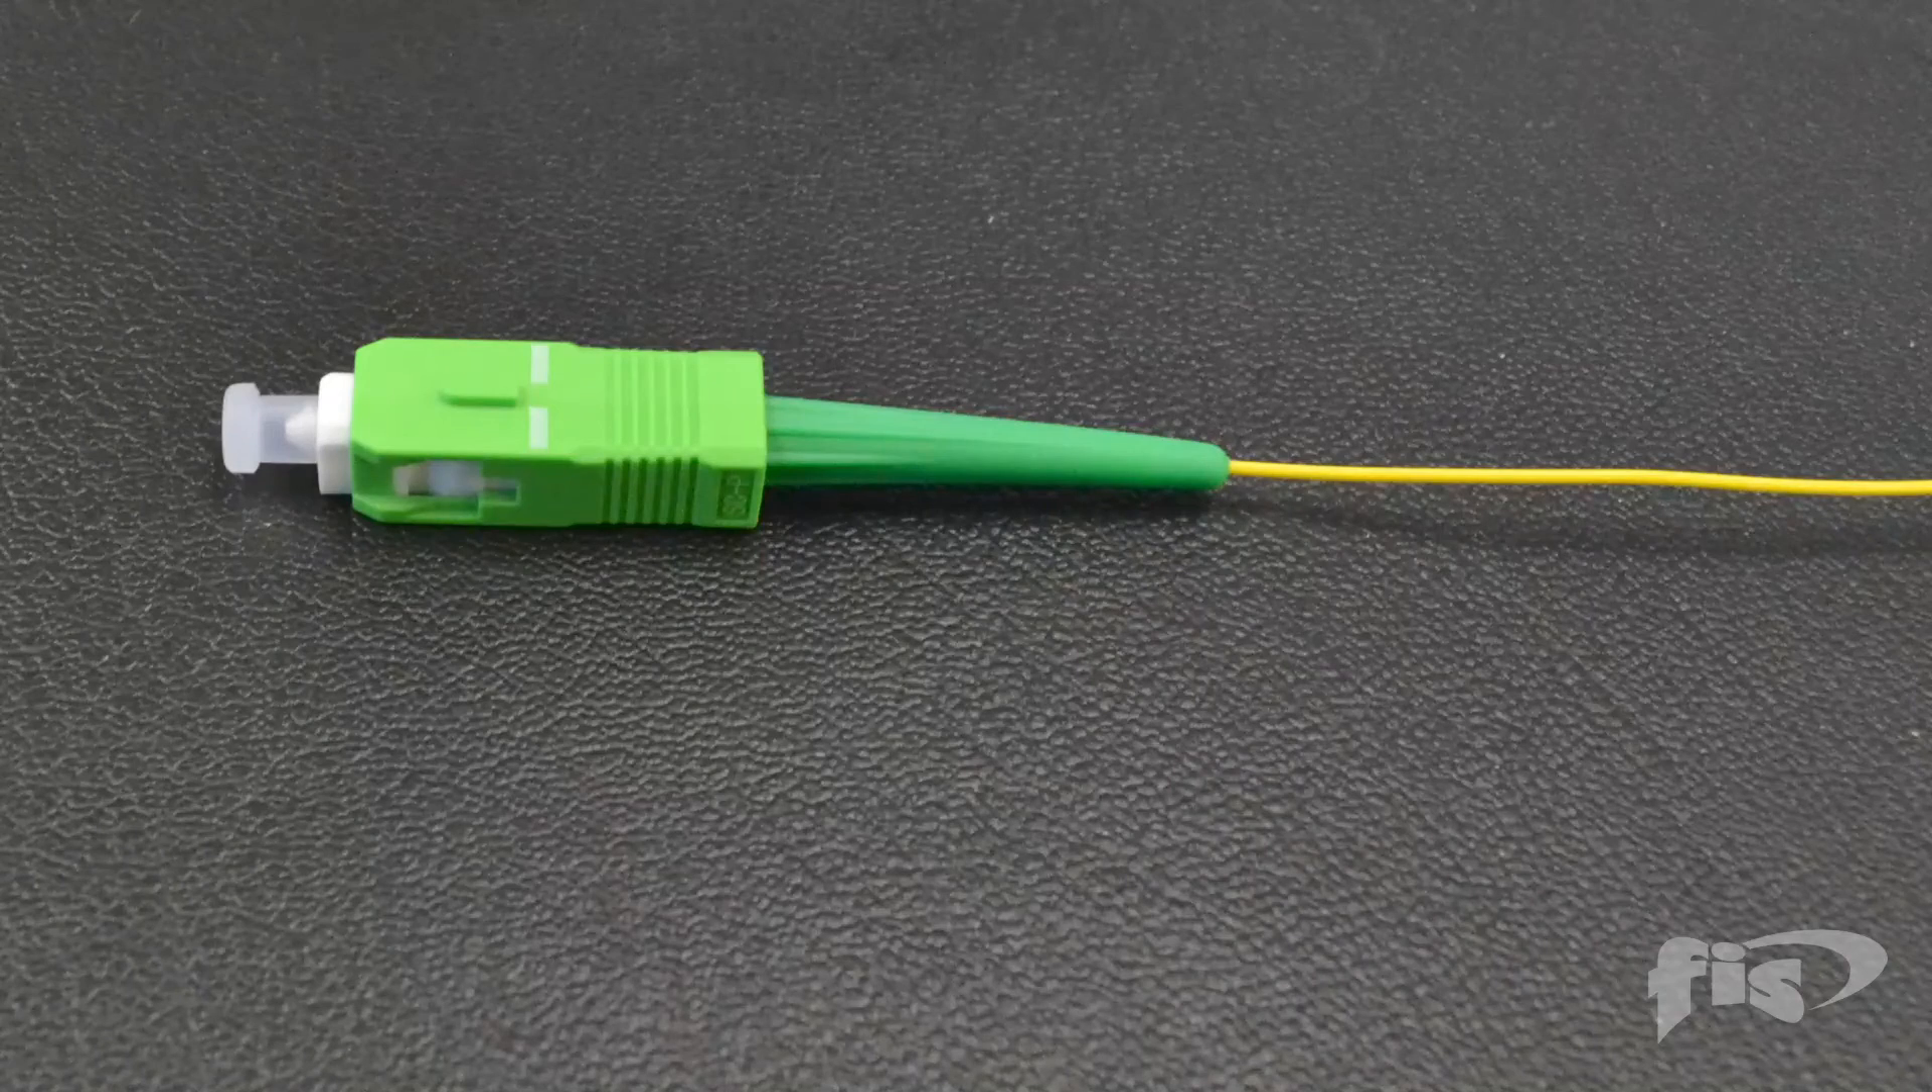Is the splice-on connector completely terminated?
Yes.